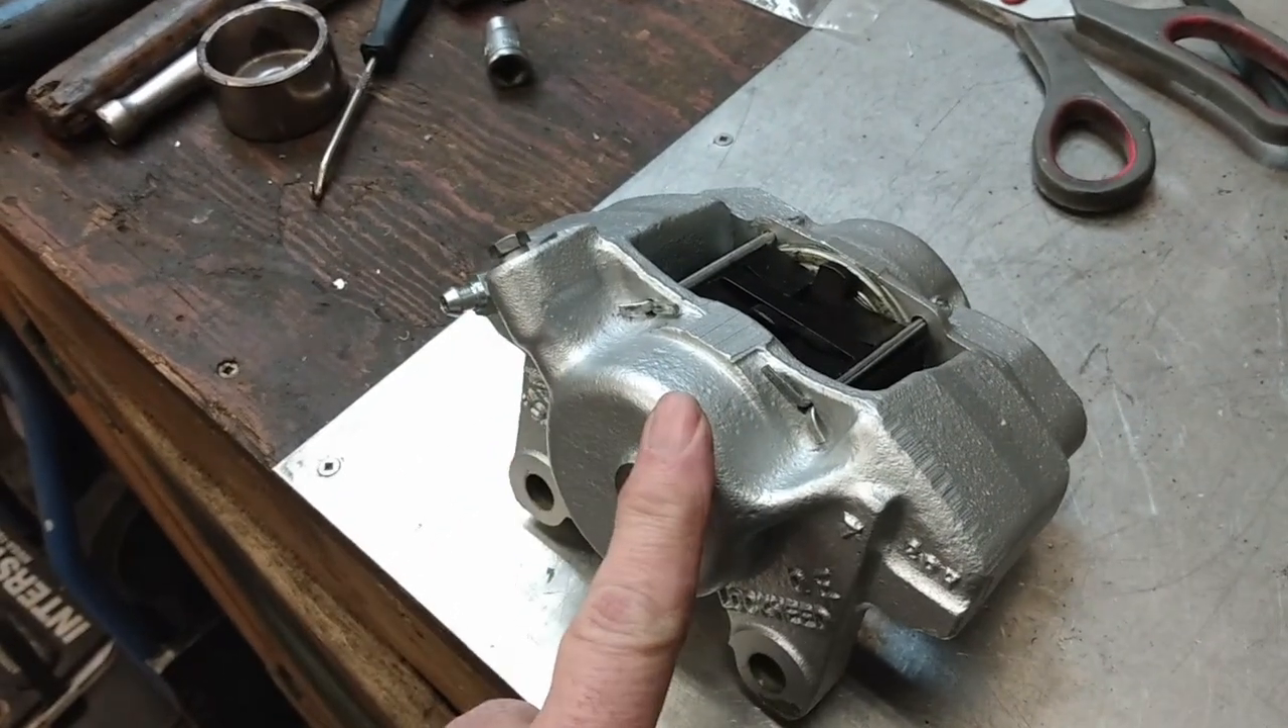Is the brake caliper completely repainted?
Yes.